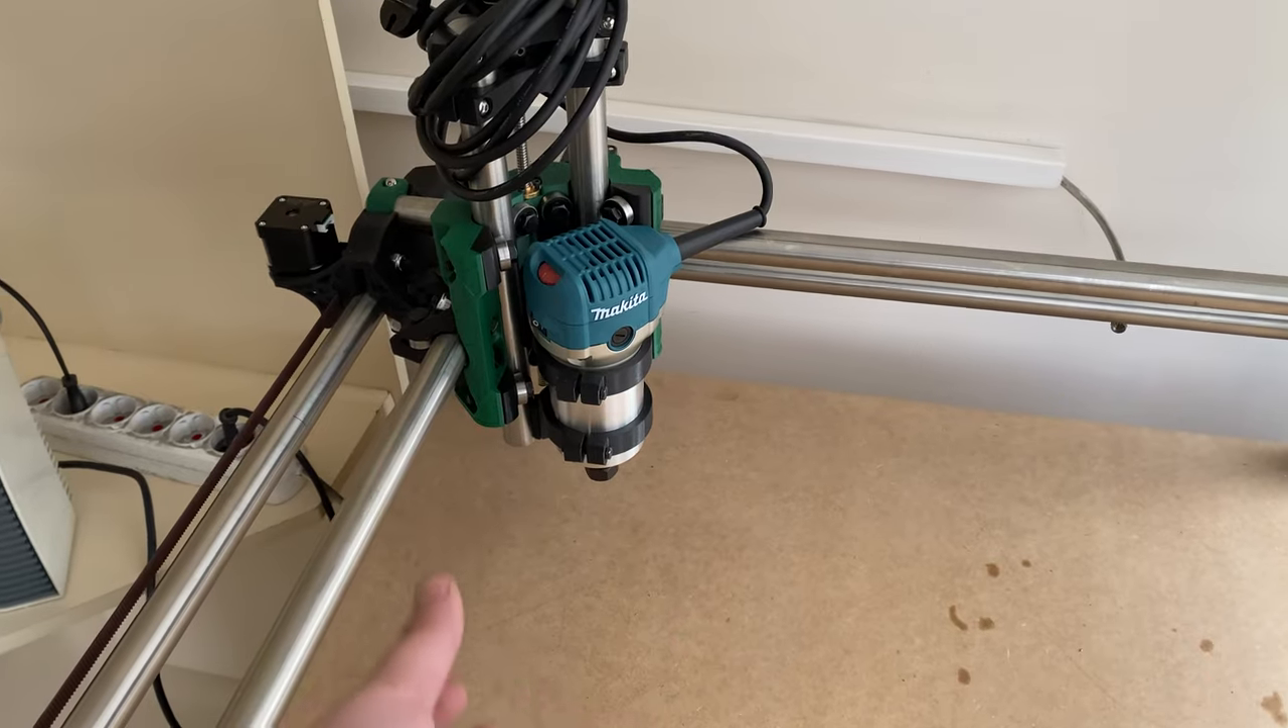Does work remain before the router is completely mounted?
No.